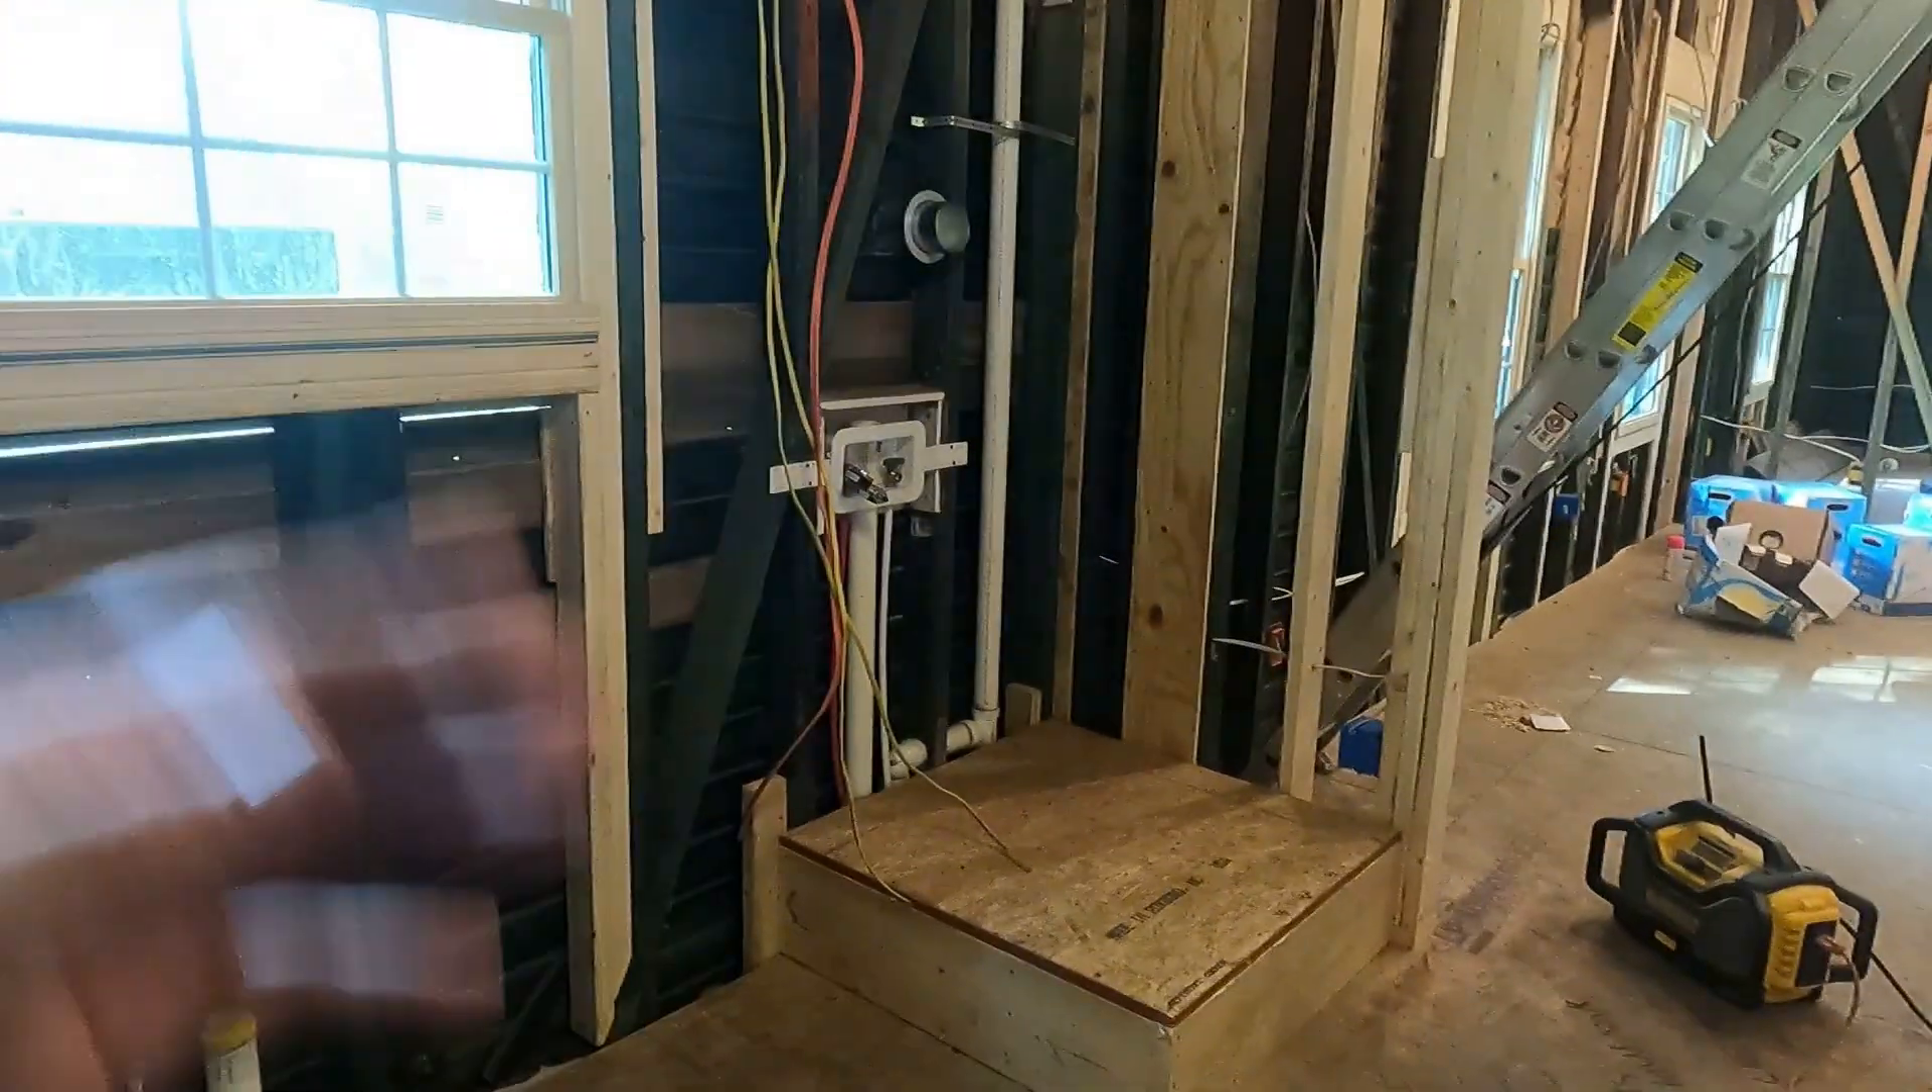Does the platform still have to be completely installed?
No.